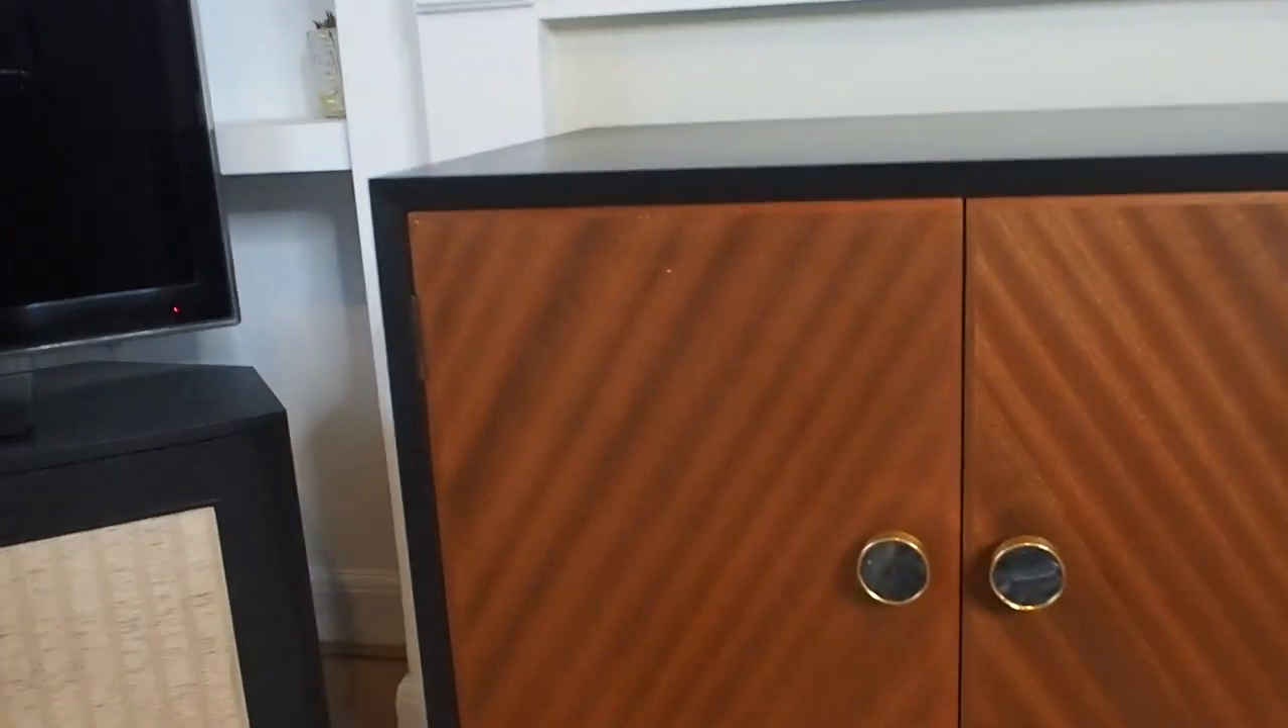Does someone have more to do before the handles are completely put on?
No.